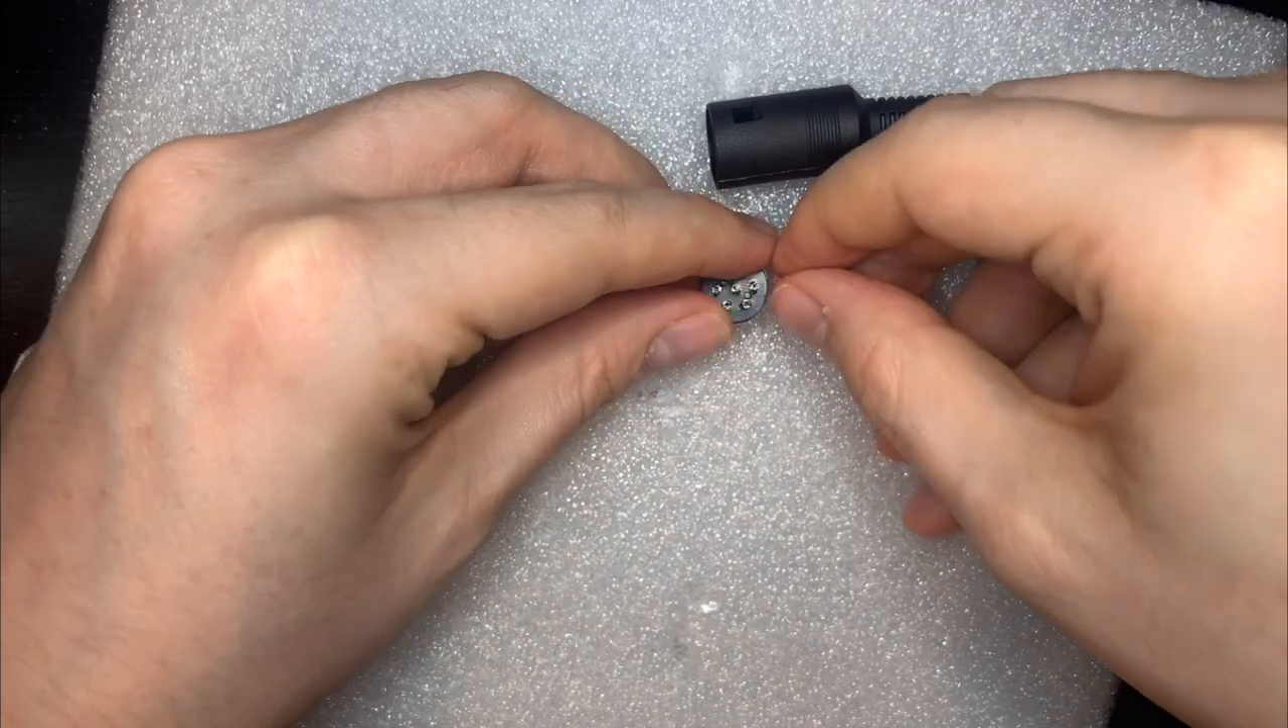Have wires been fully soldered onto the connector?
No.